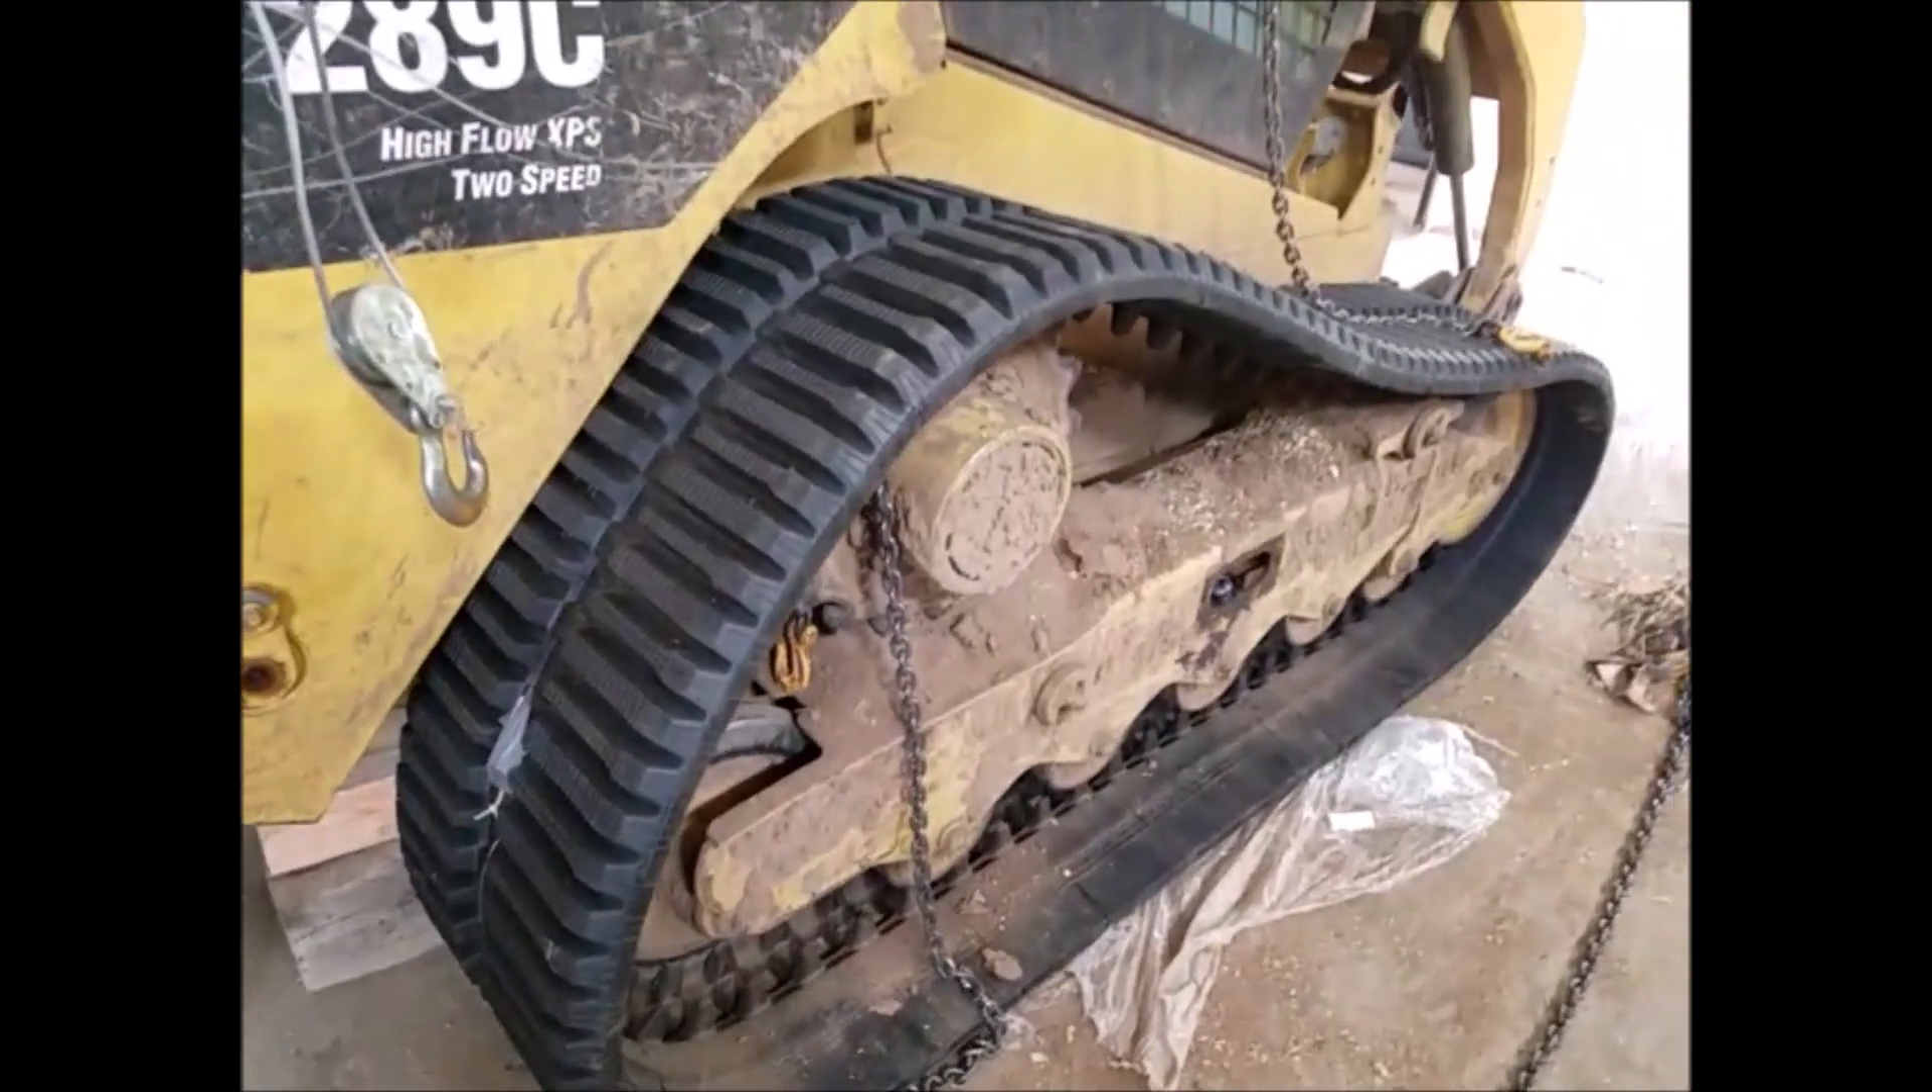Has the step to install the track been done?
No.